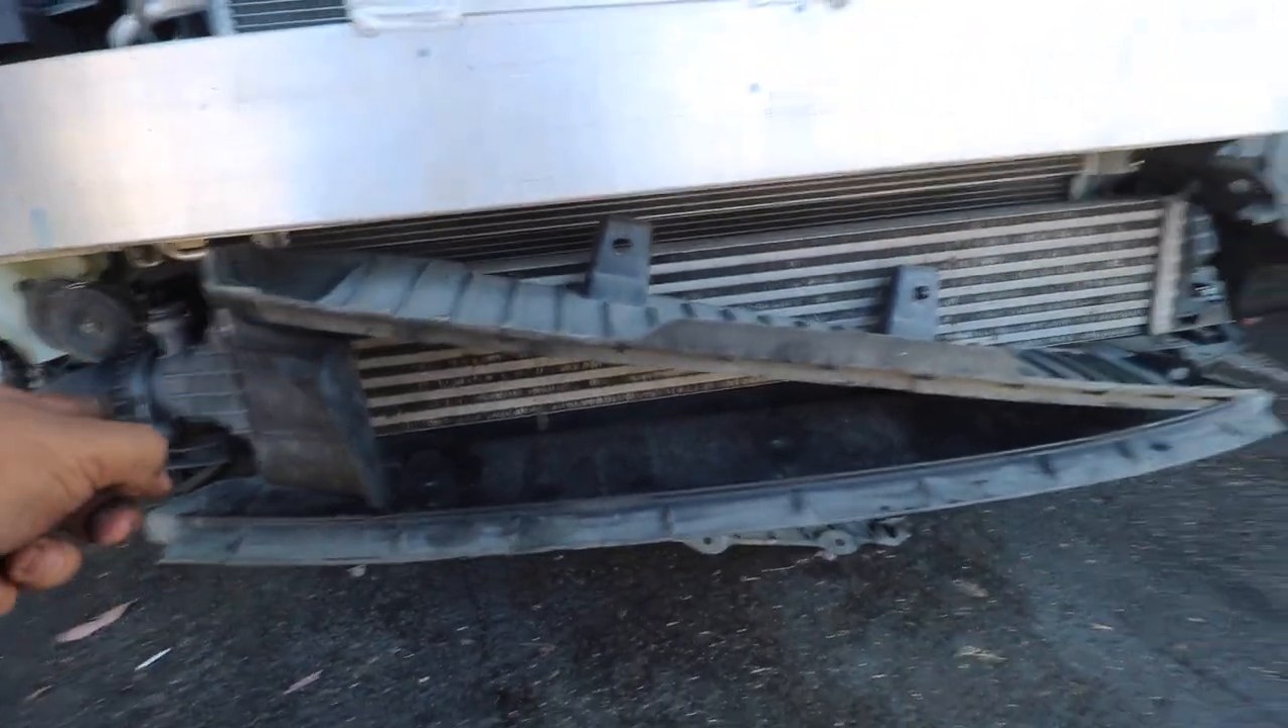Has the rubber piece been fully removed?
No.